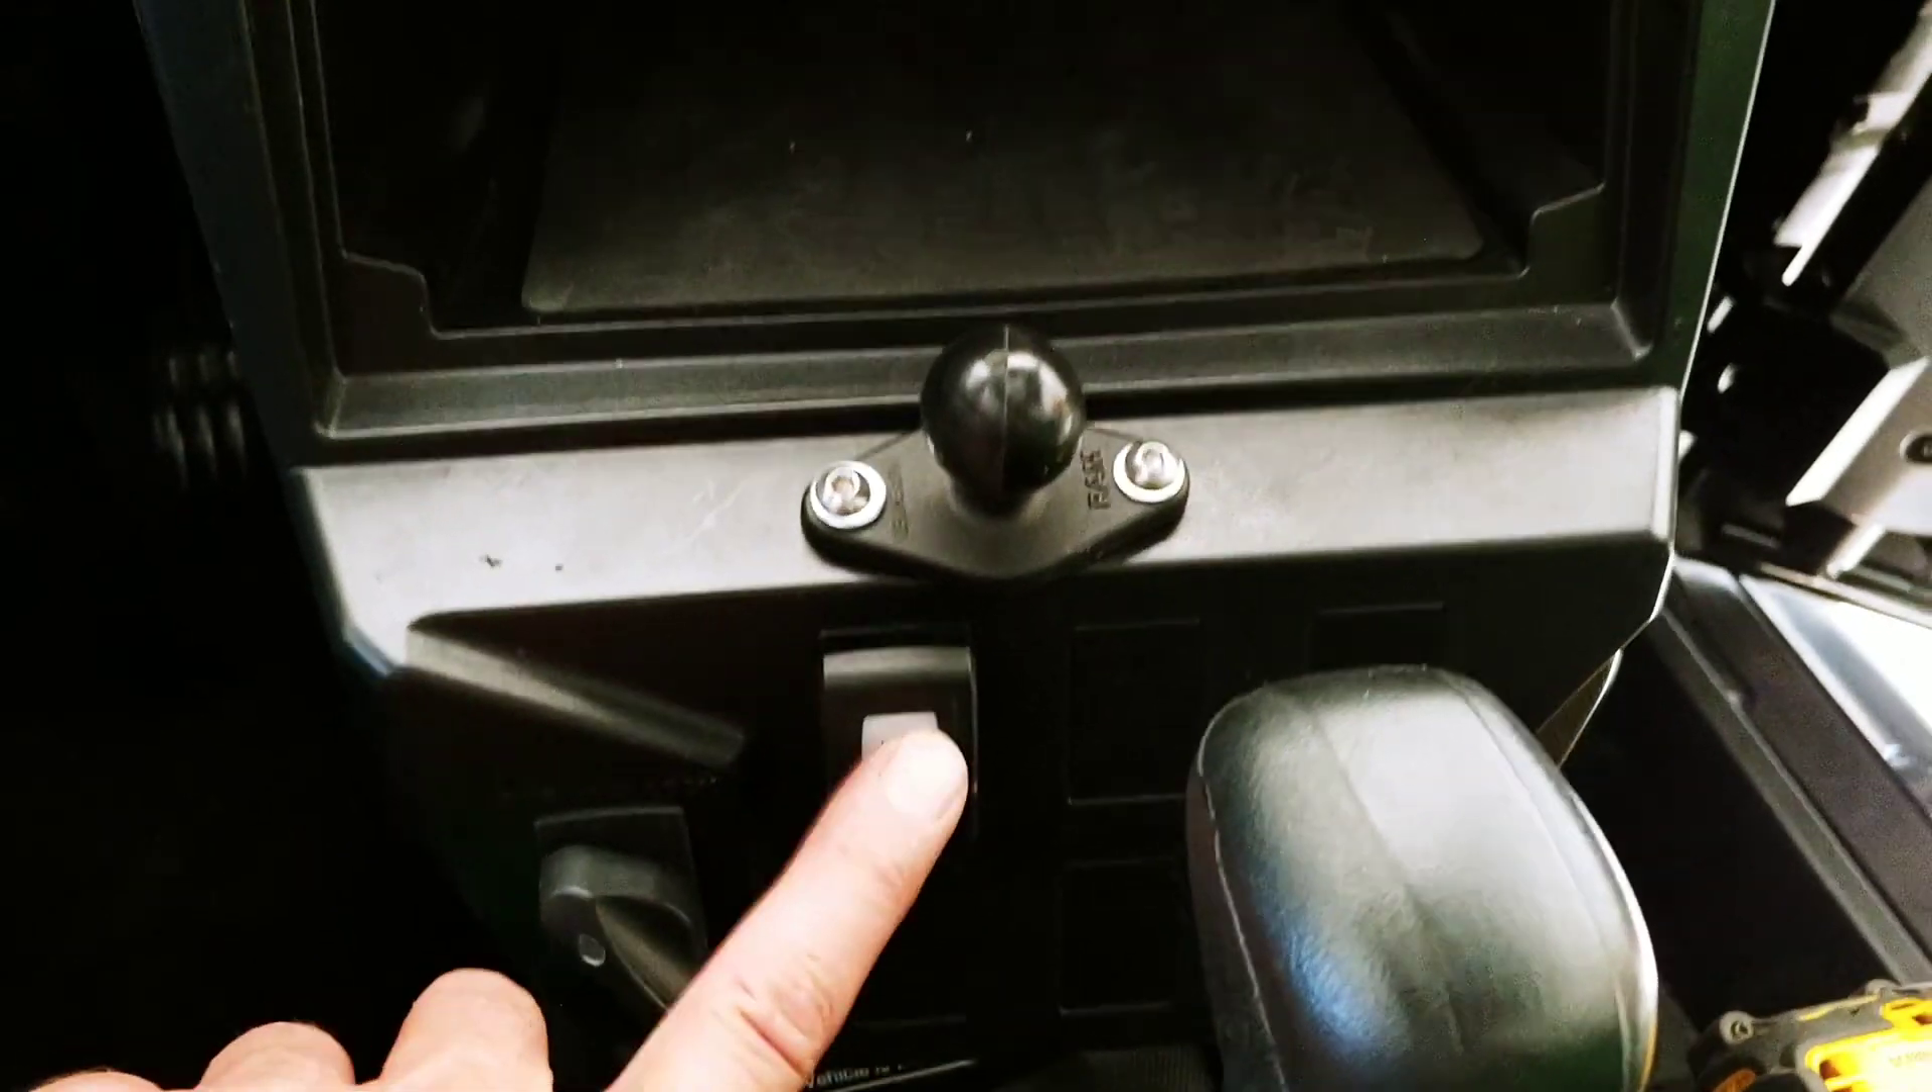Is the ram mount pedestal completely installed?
Yes.